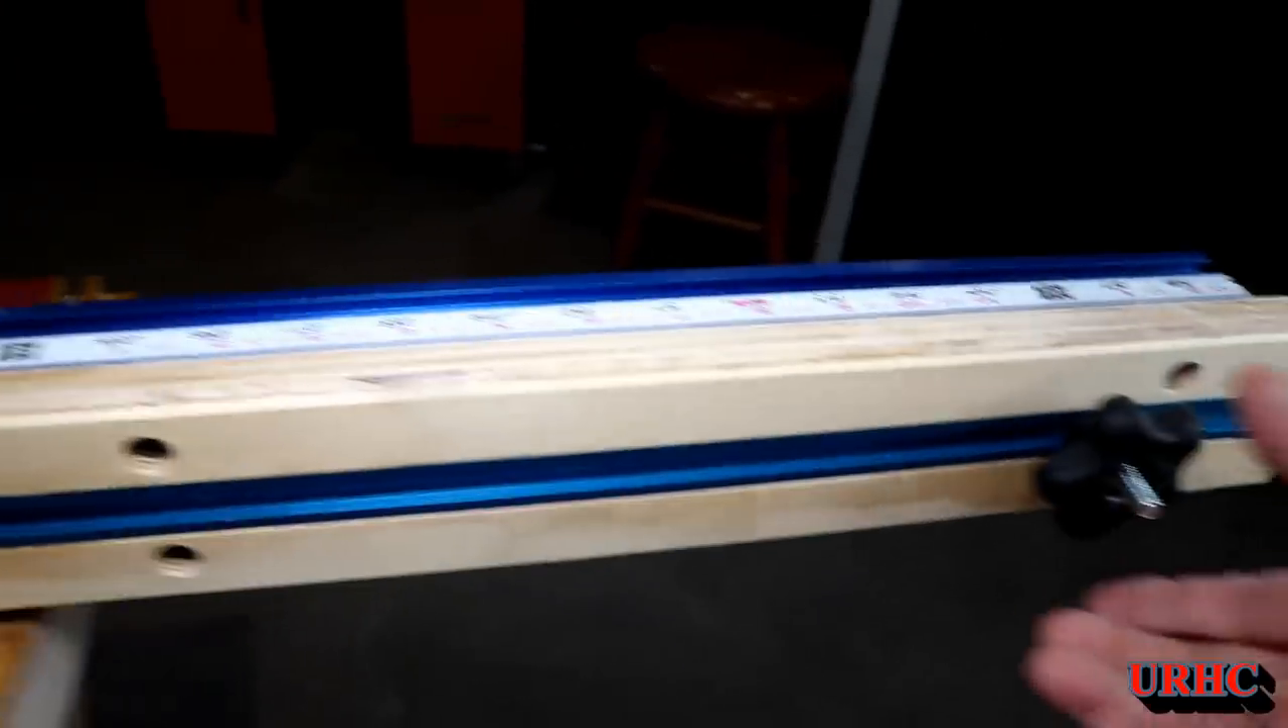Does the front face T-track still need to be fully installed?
No.